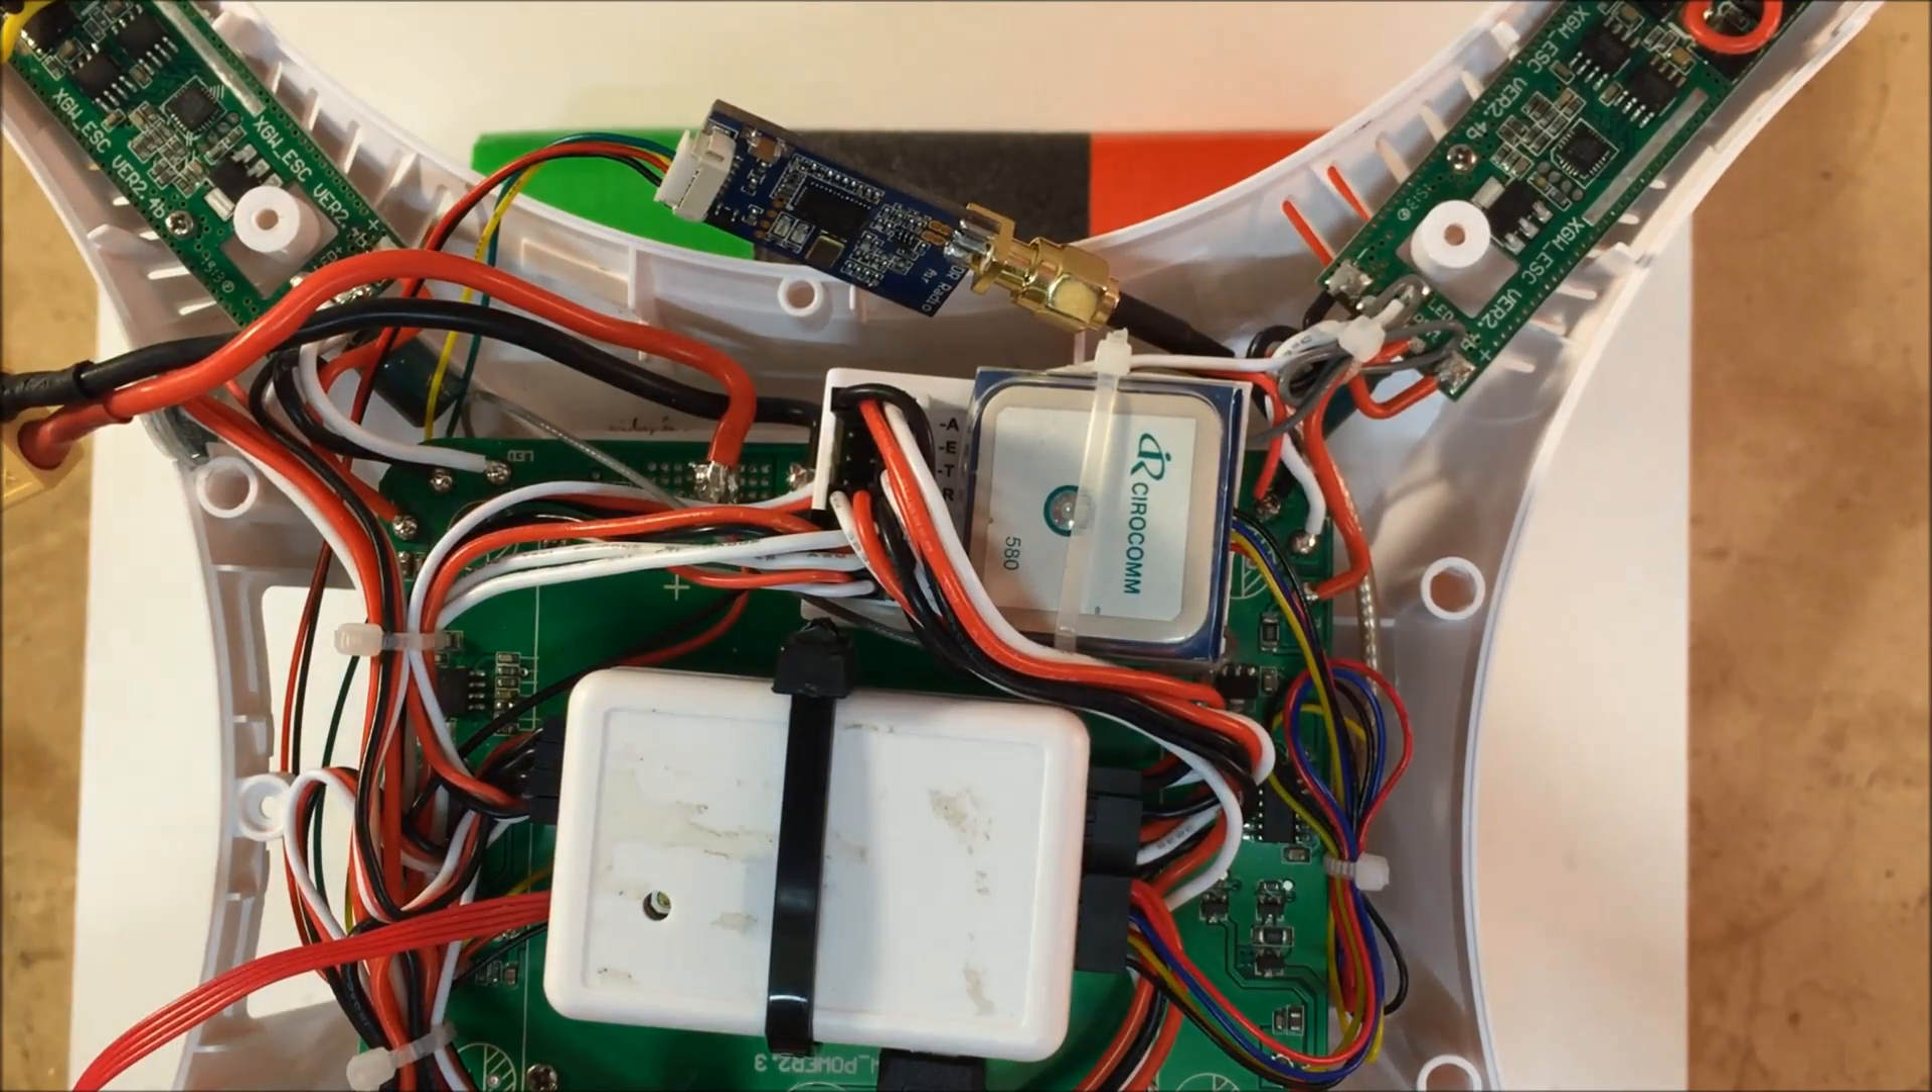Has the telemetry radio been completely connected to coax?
Yes.